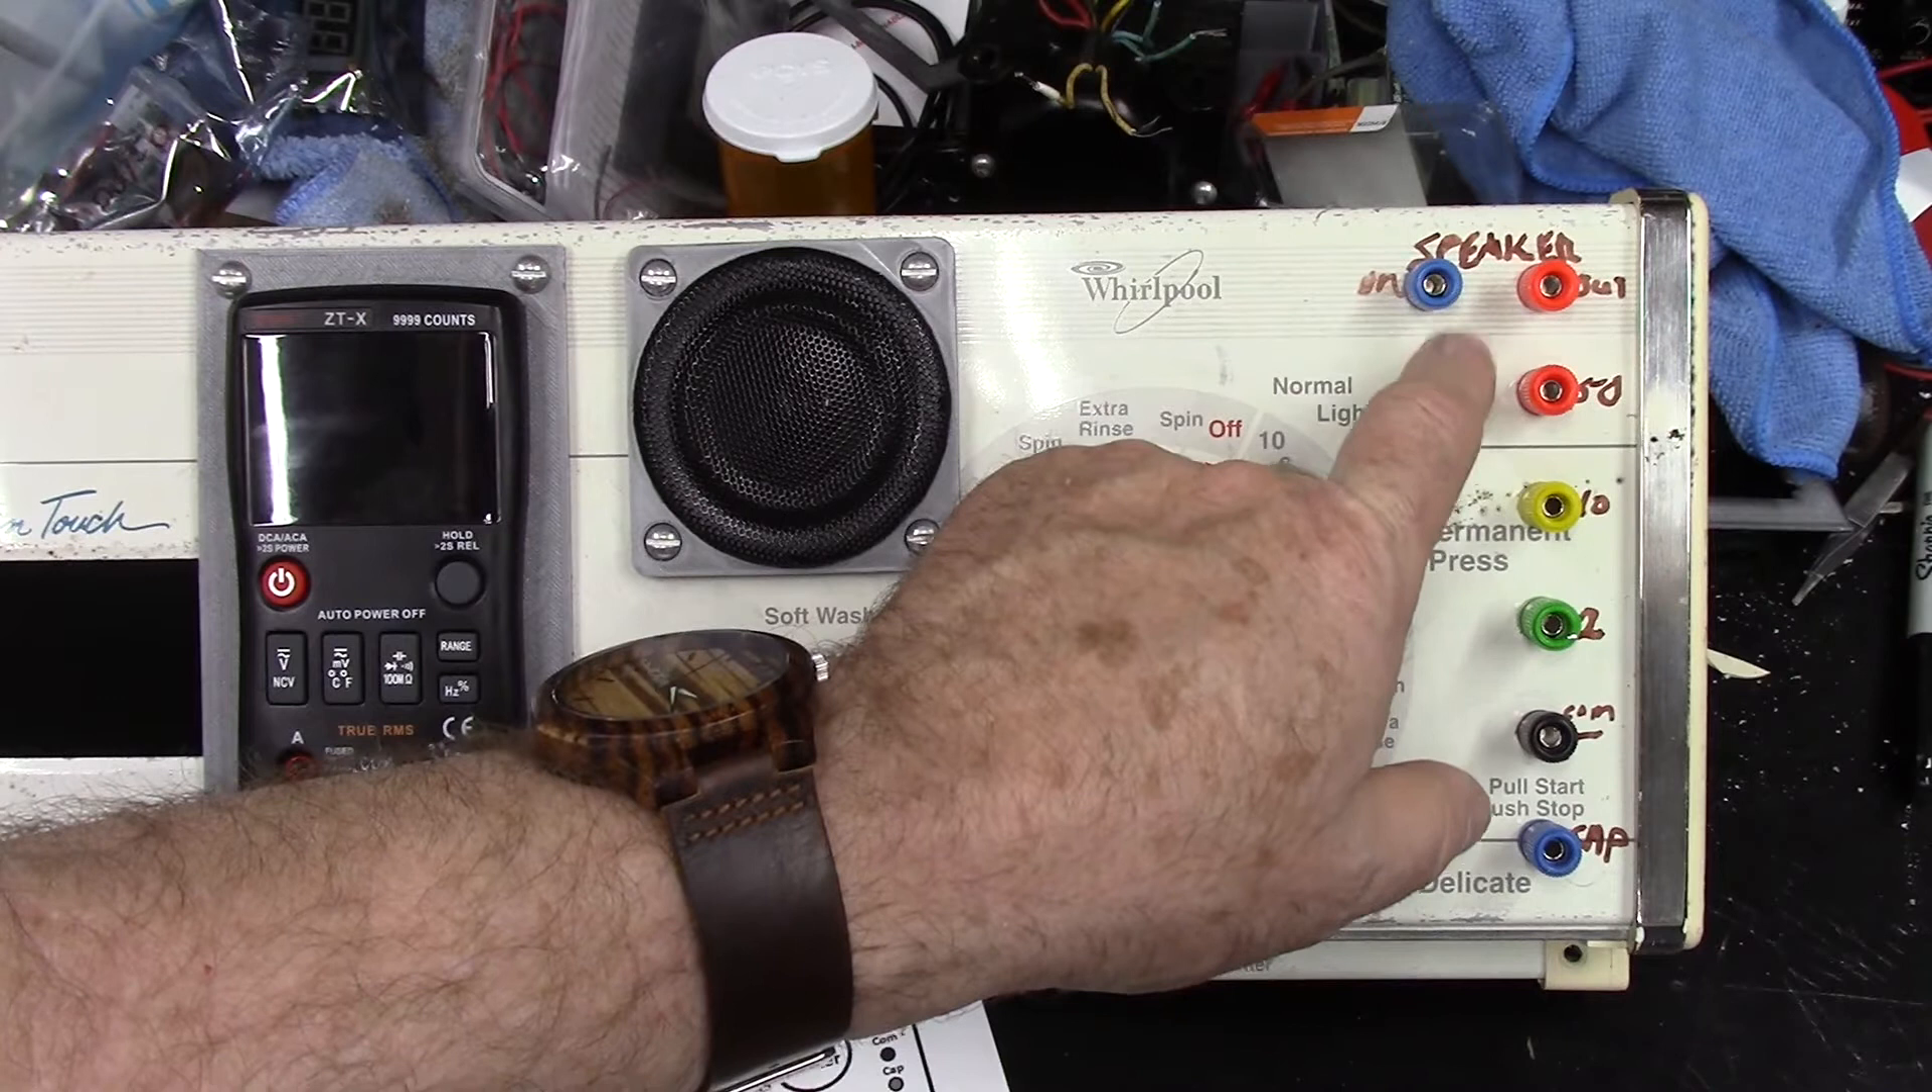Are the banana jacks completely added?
Yes.